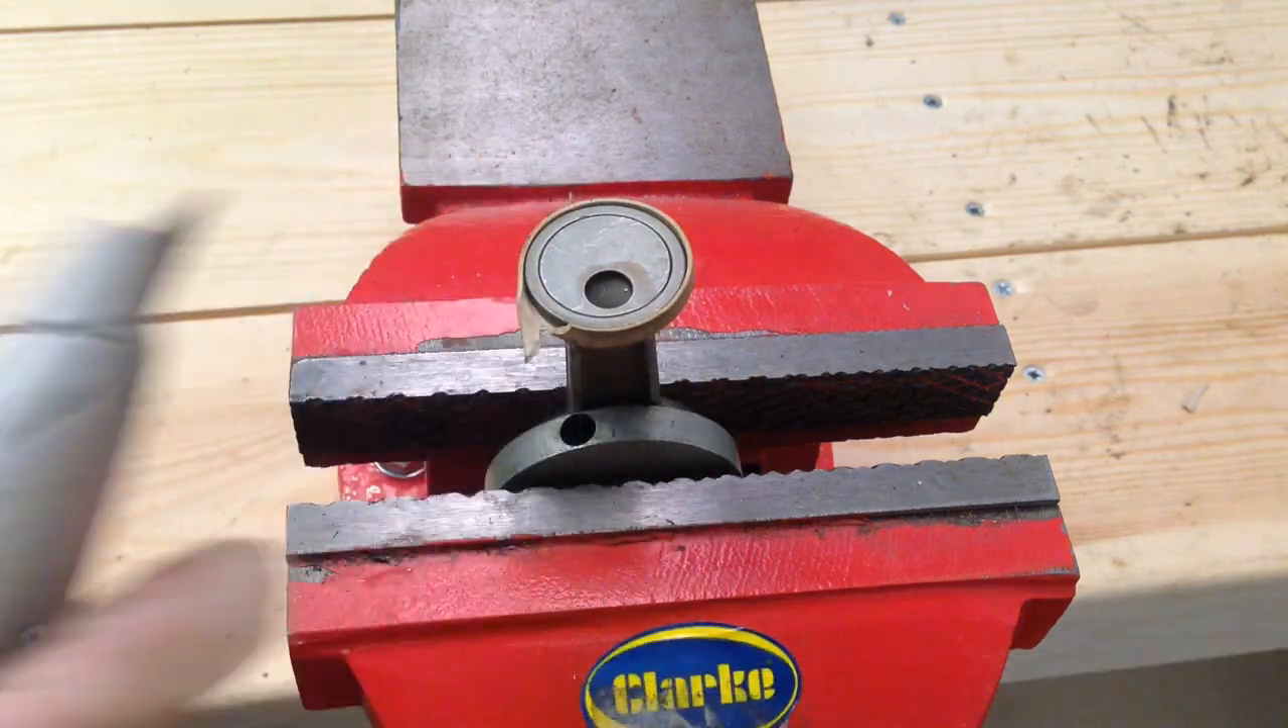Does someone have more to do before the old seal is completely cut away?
Yes.